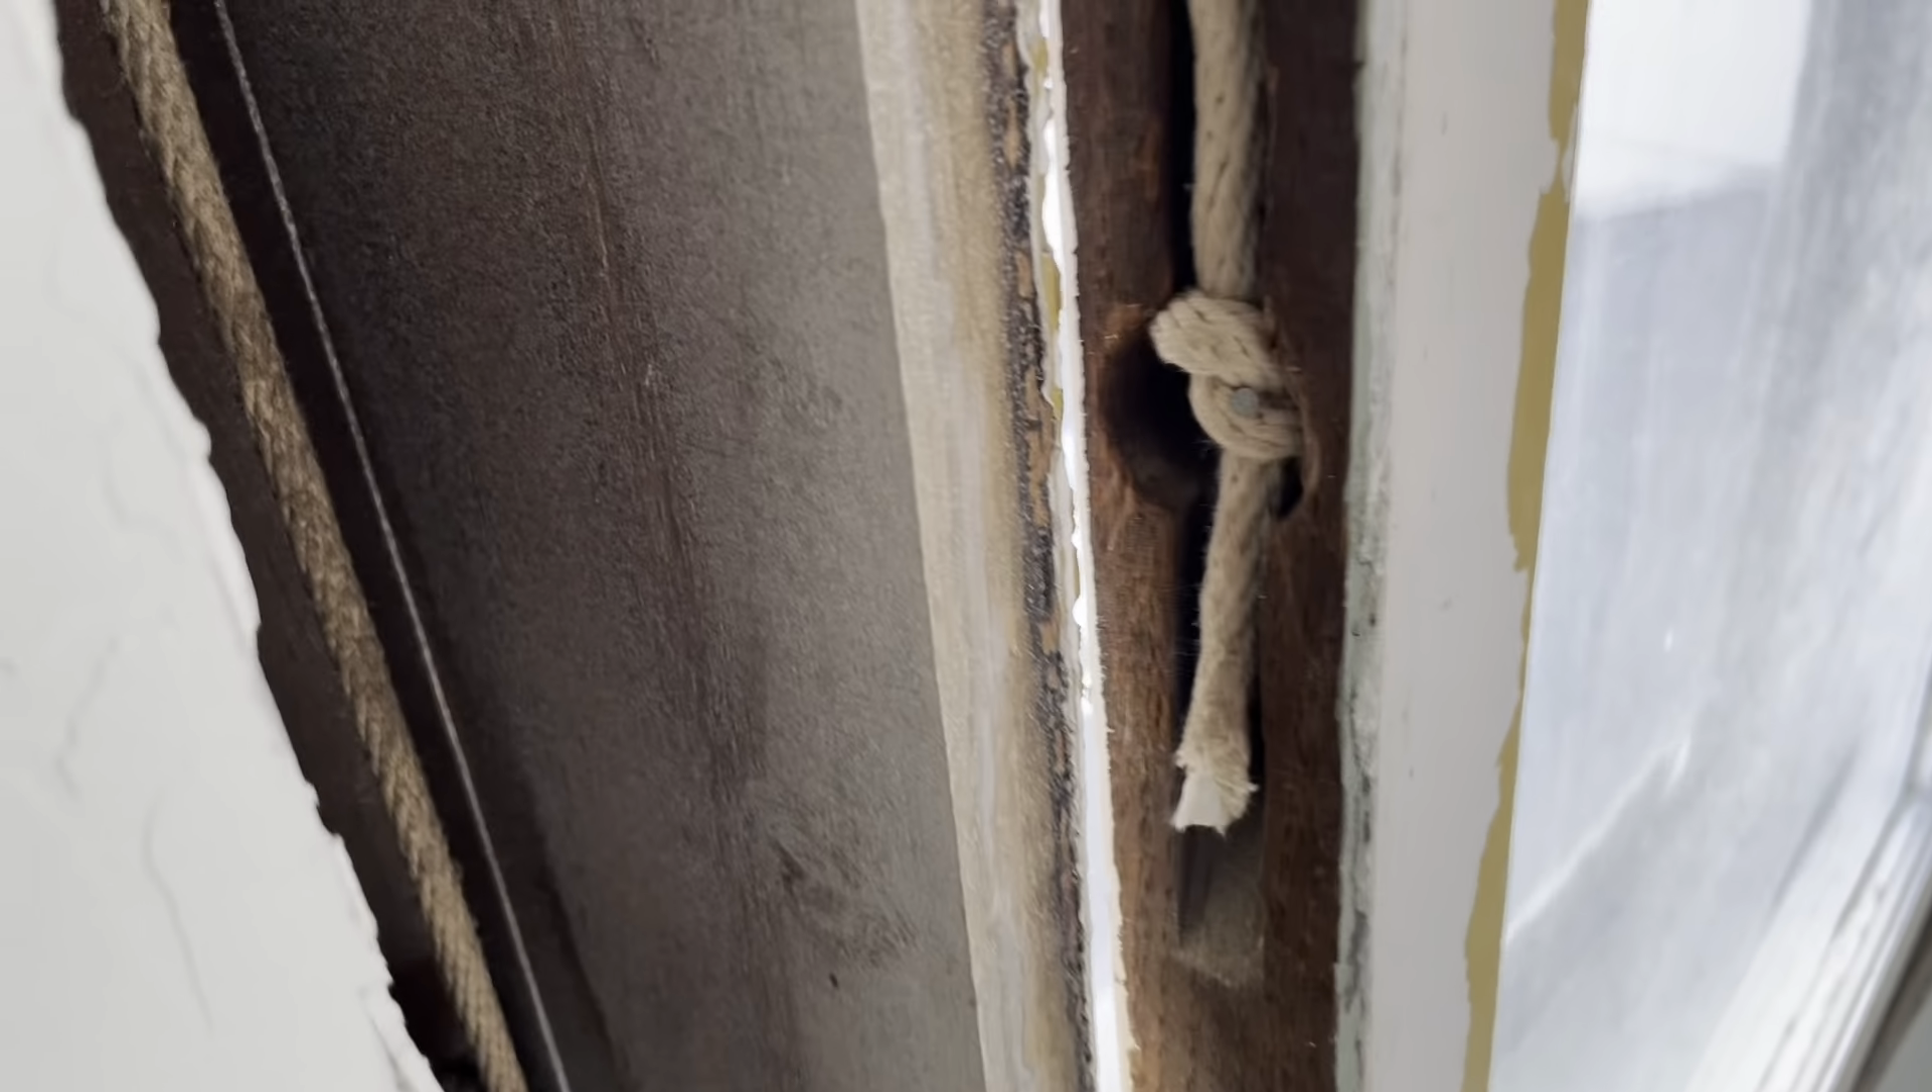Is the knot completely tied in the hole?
Yes.